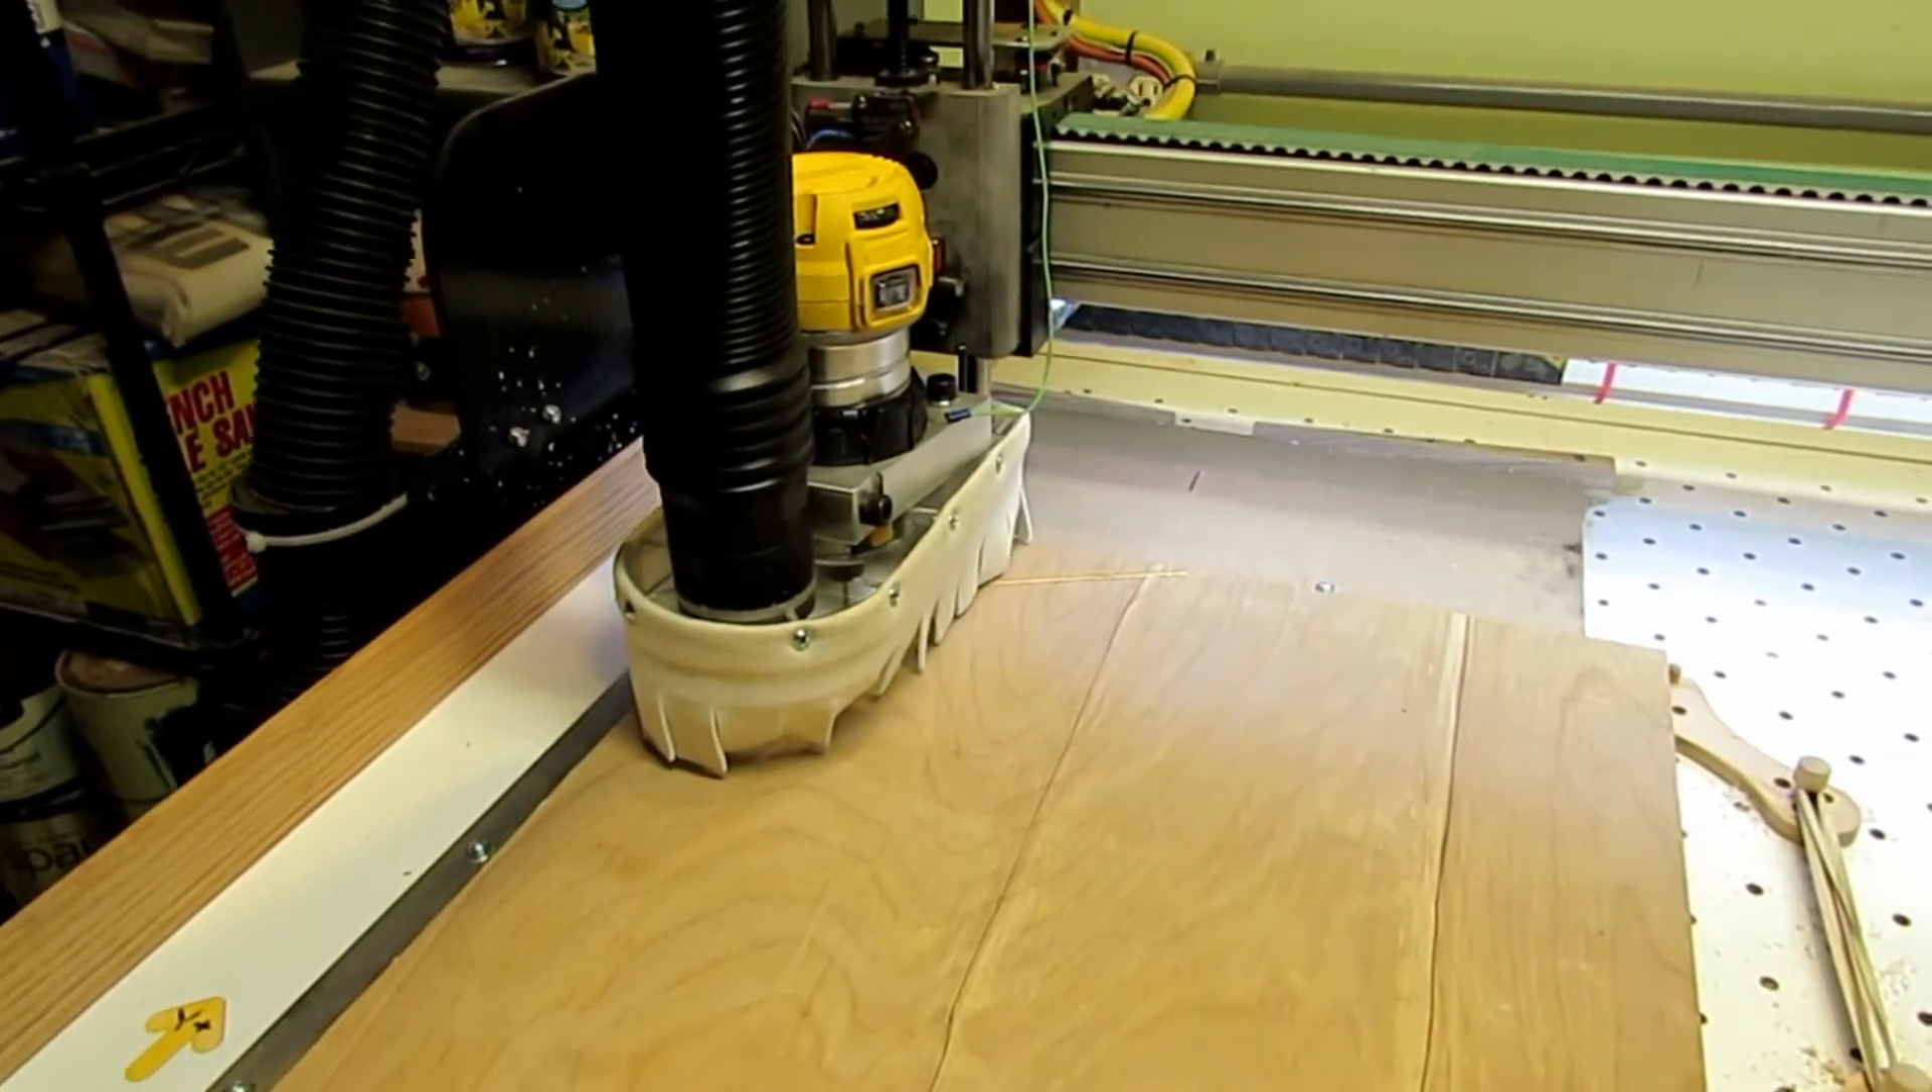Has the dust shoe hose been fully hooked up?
Yes.